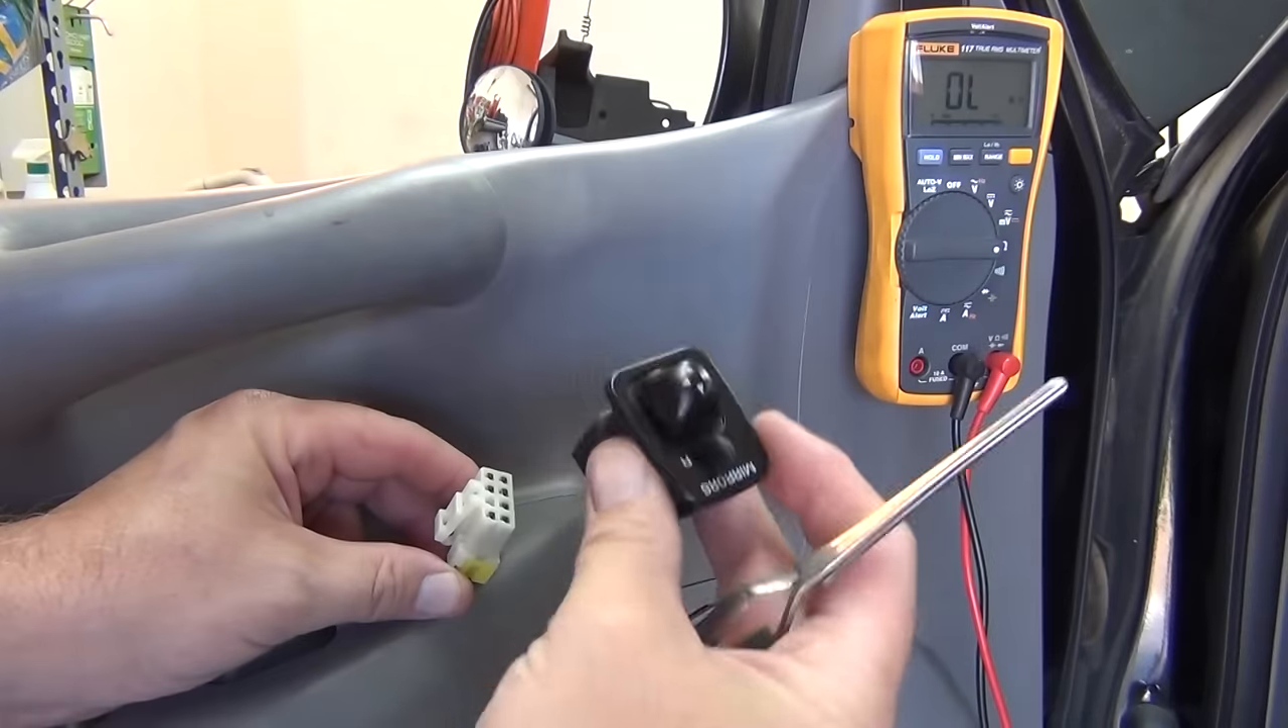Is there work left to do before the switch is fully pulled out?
No.